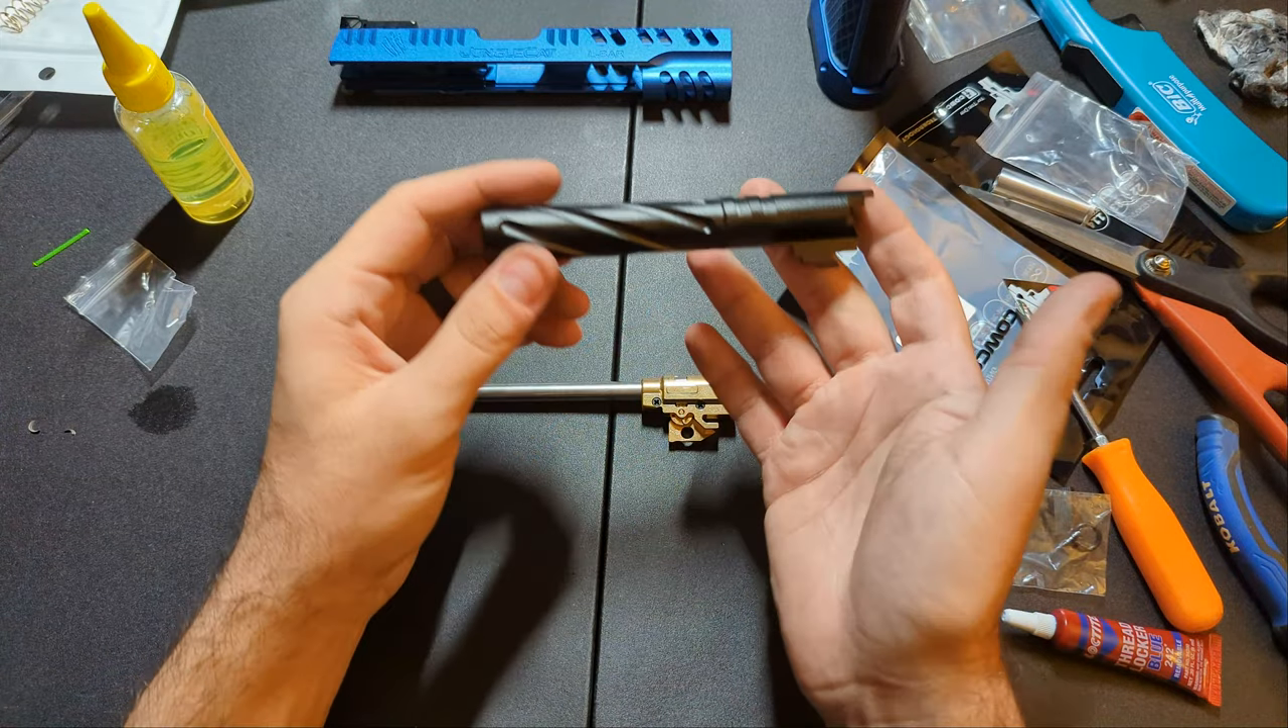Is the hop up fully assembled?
Yes.